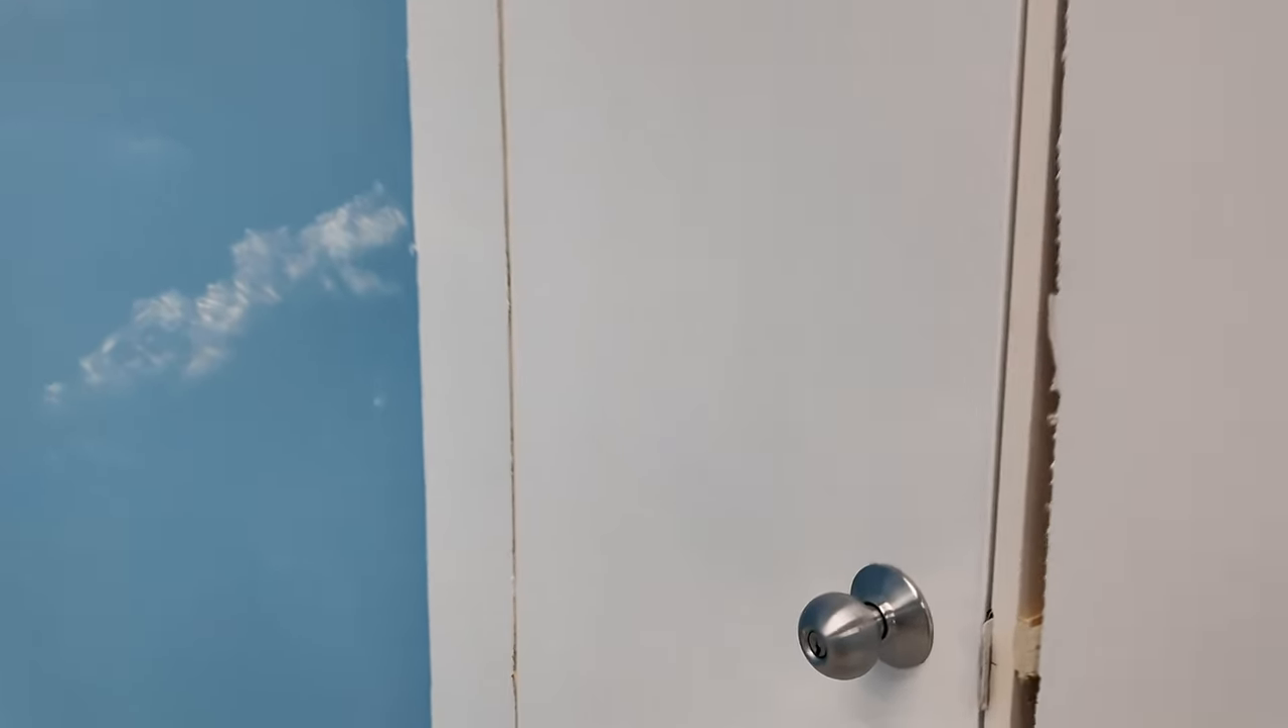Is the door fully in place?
Yes.